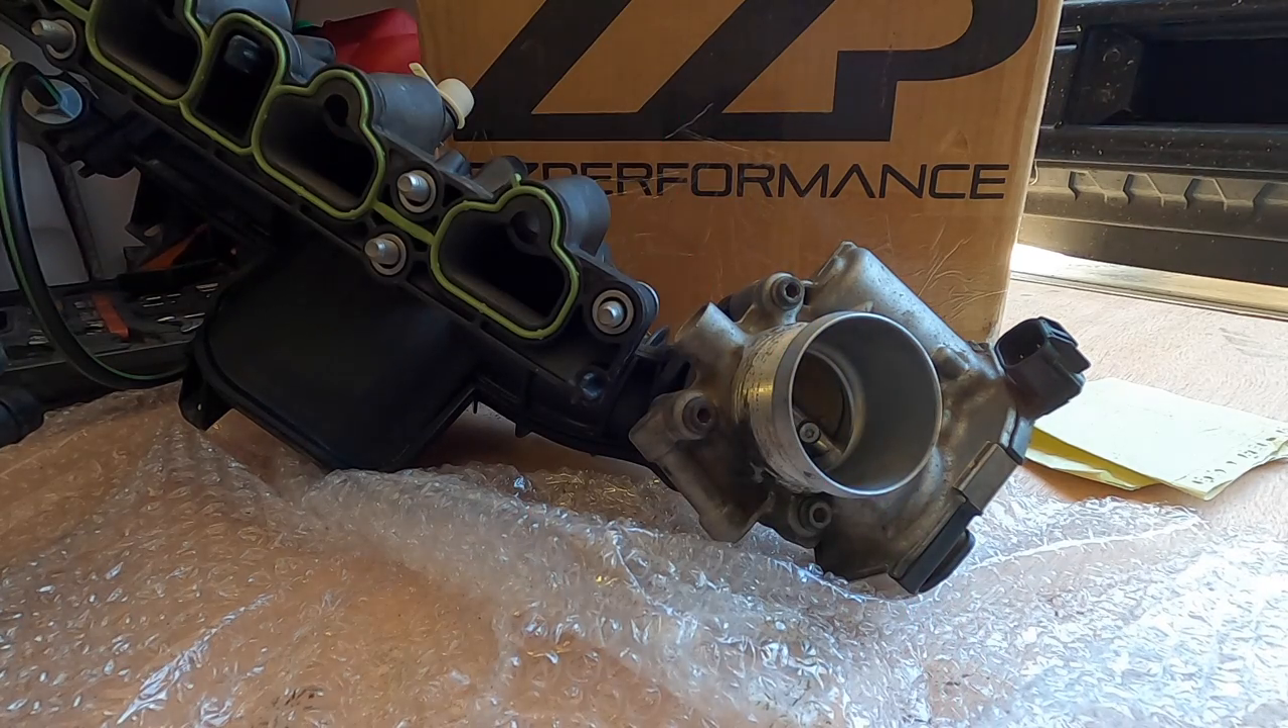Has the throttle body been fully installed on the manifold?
Yes.